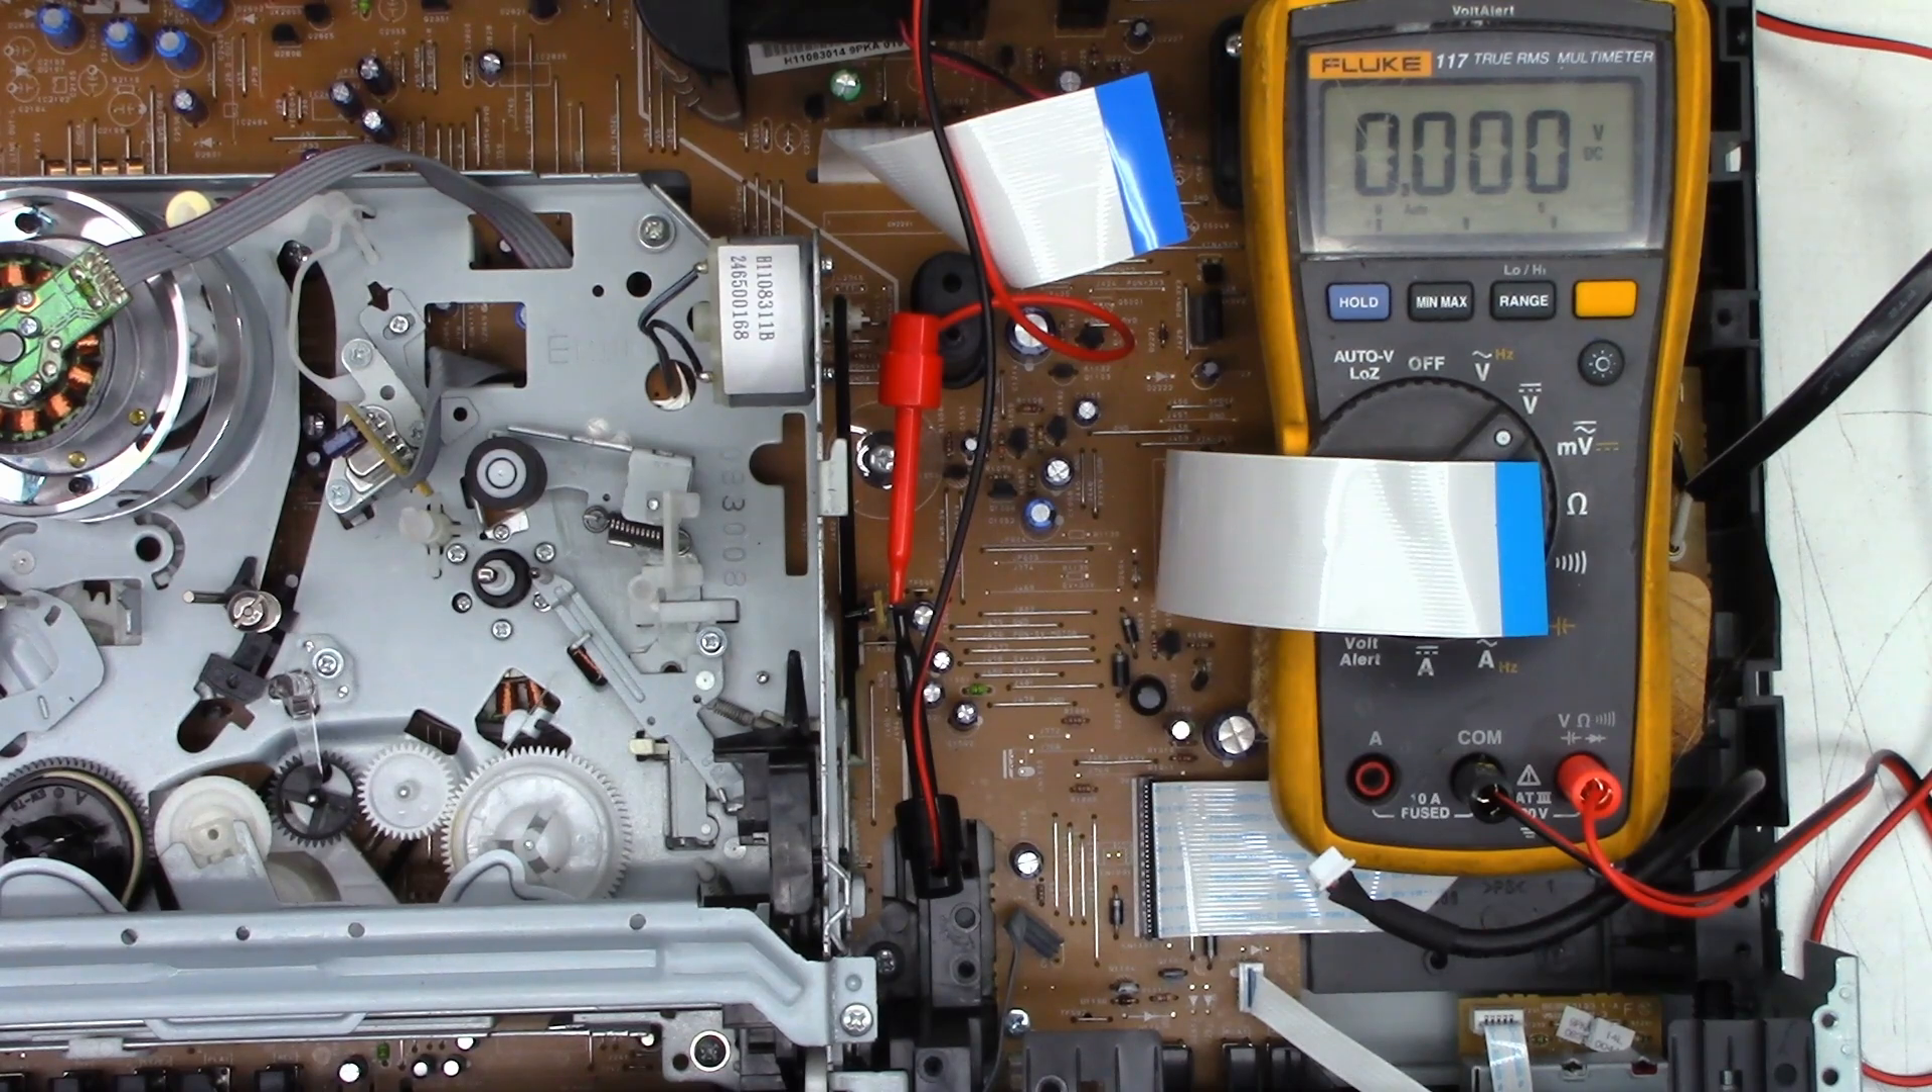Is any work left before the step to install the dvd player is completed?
Yes.